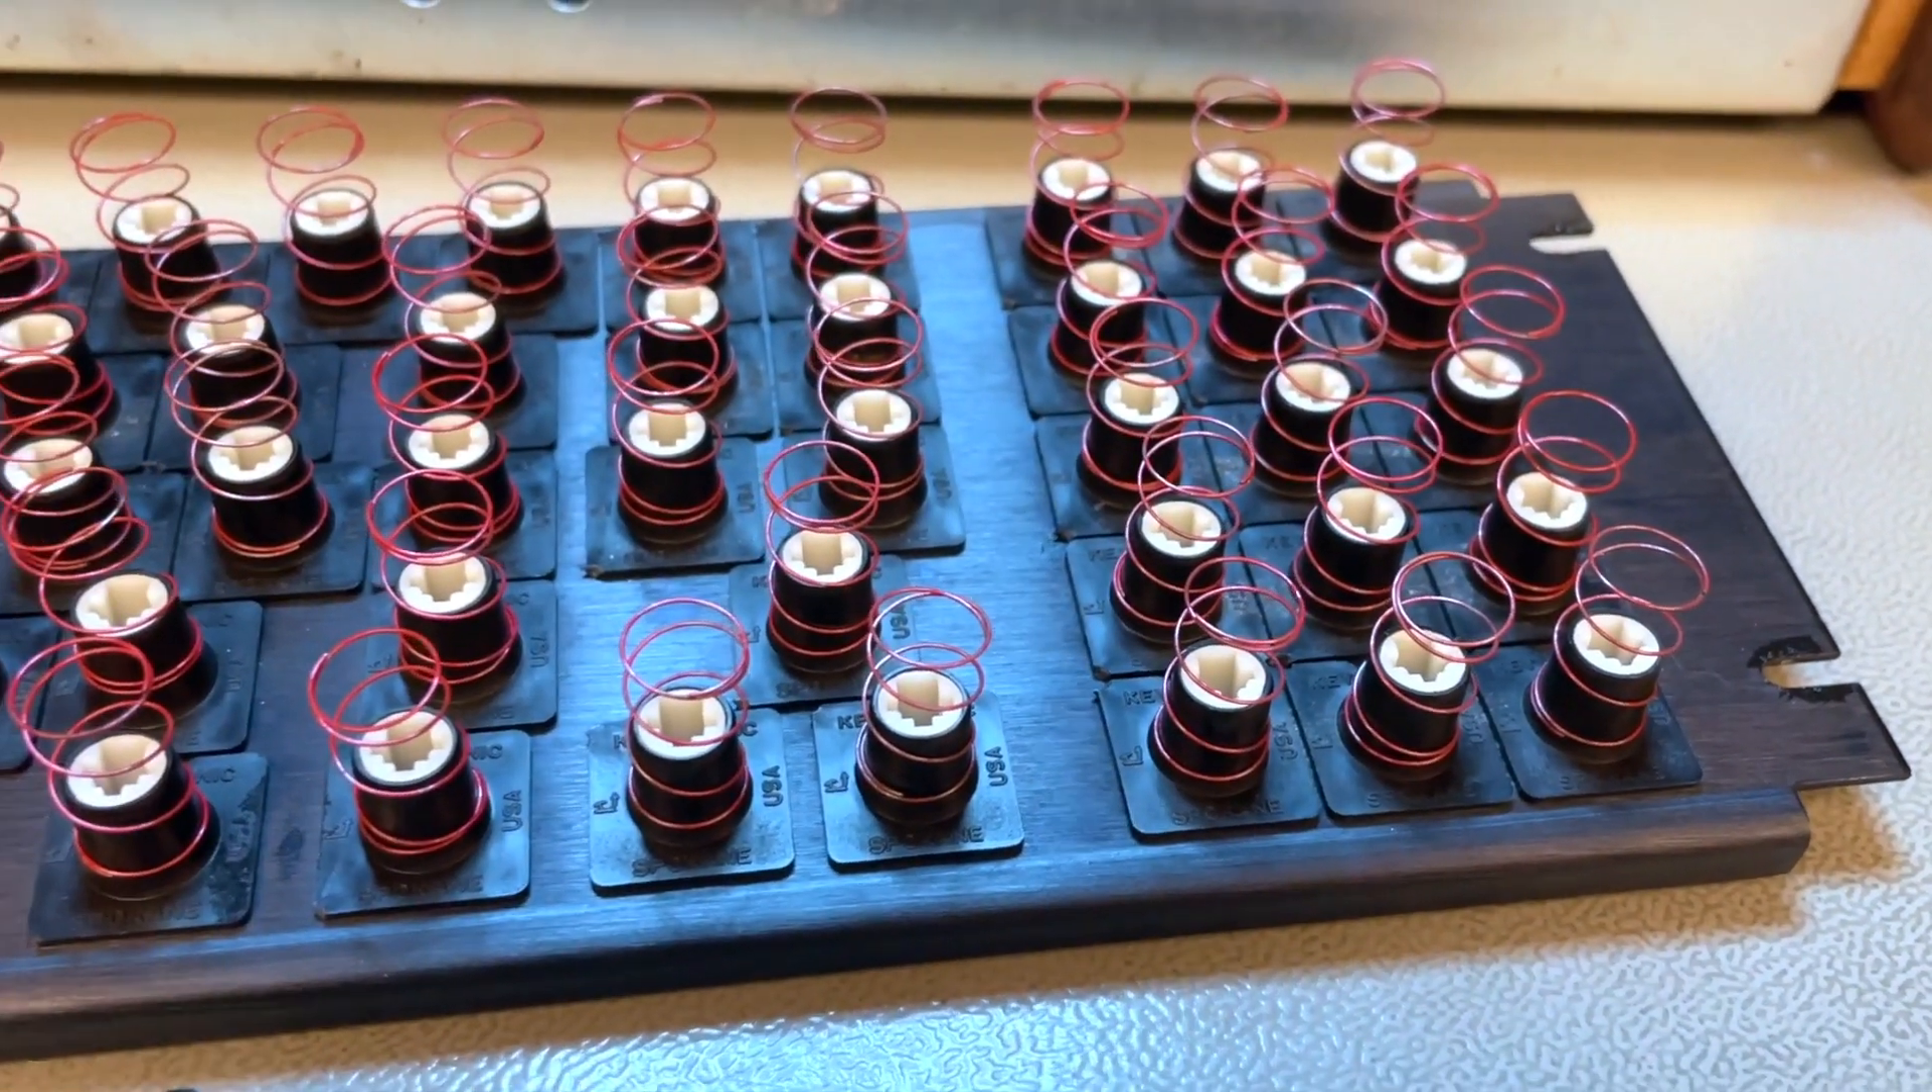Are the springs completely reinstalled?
Yes.